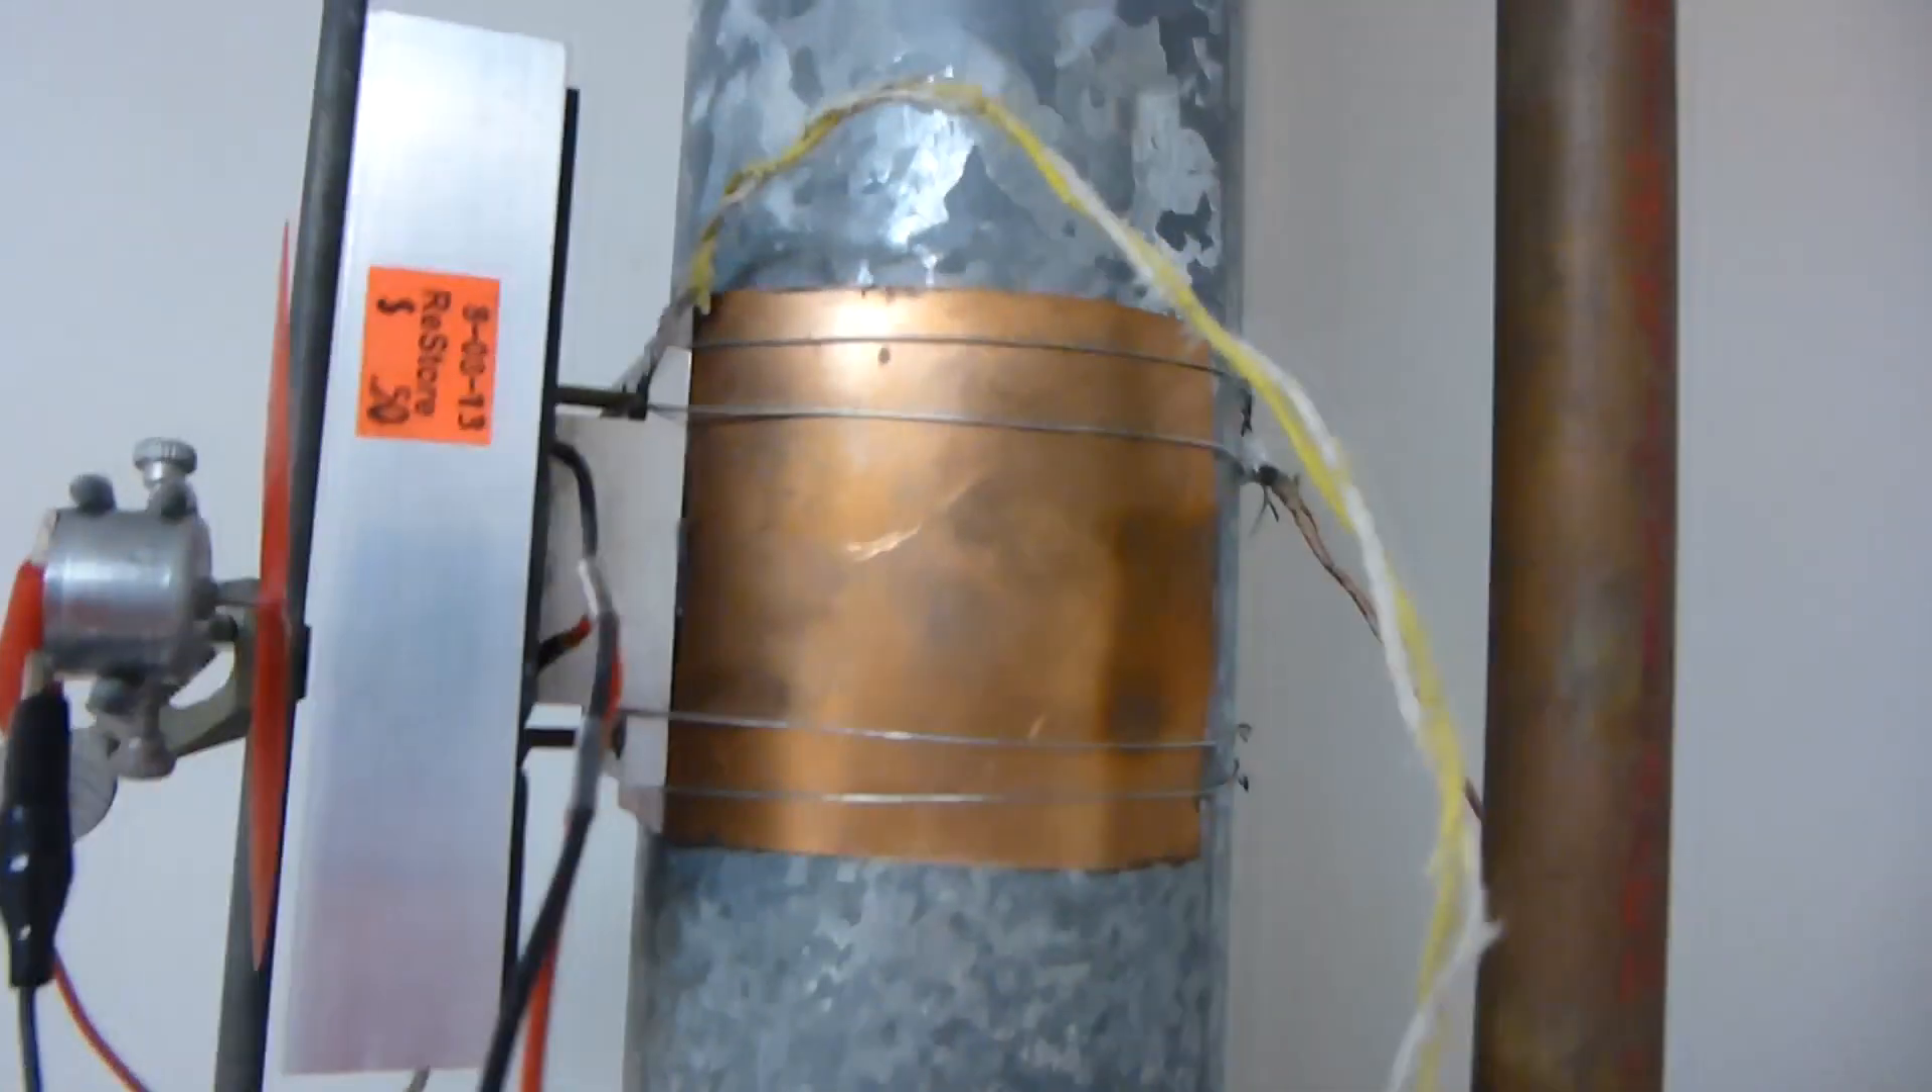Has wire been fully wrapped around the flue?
Yes.